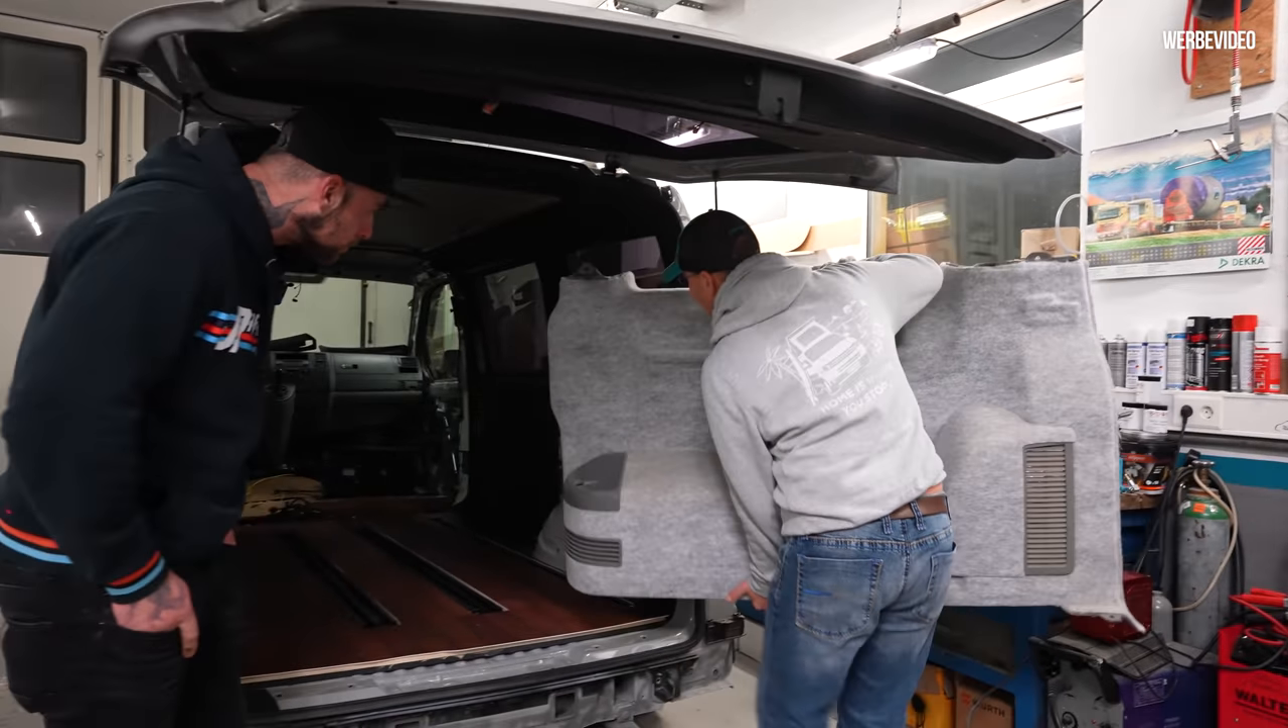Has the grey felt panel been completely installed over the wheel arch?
No.